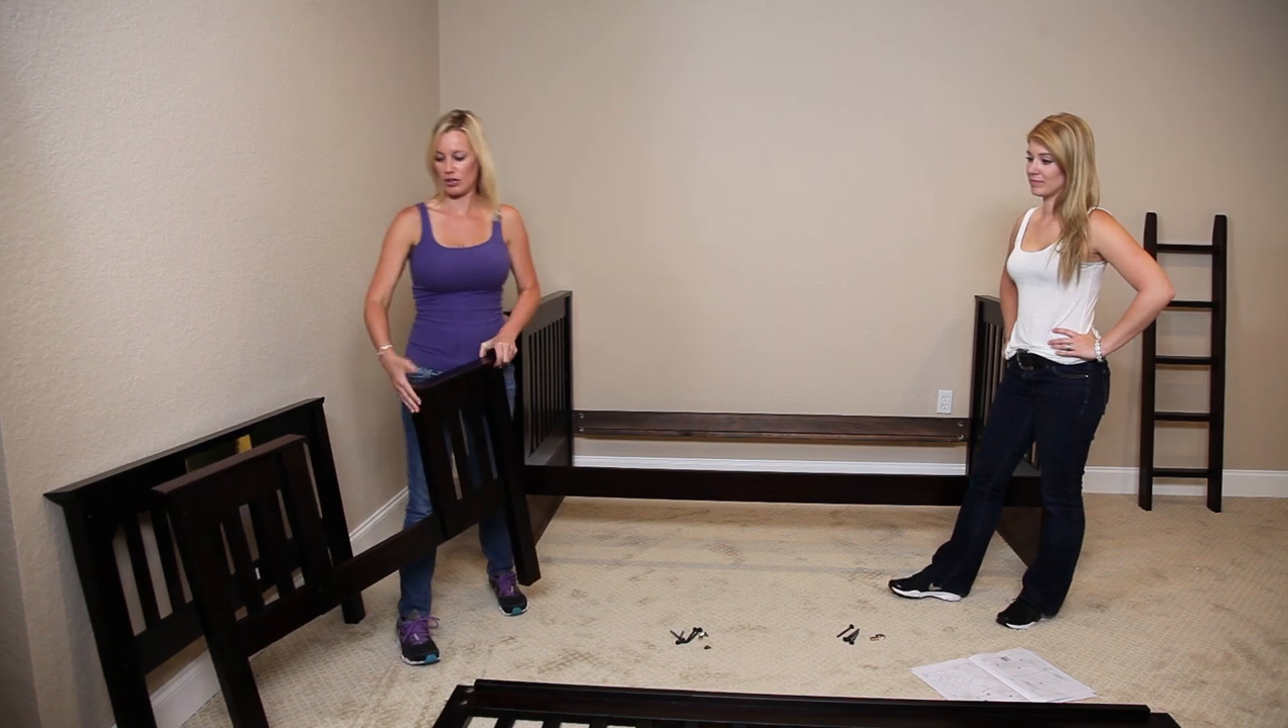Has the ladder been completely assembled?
Yes.